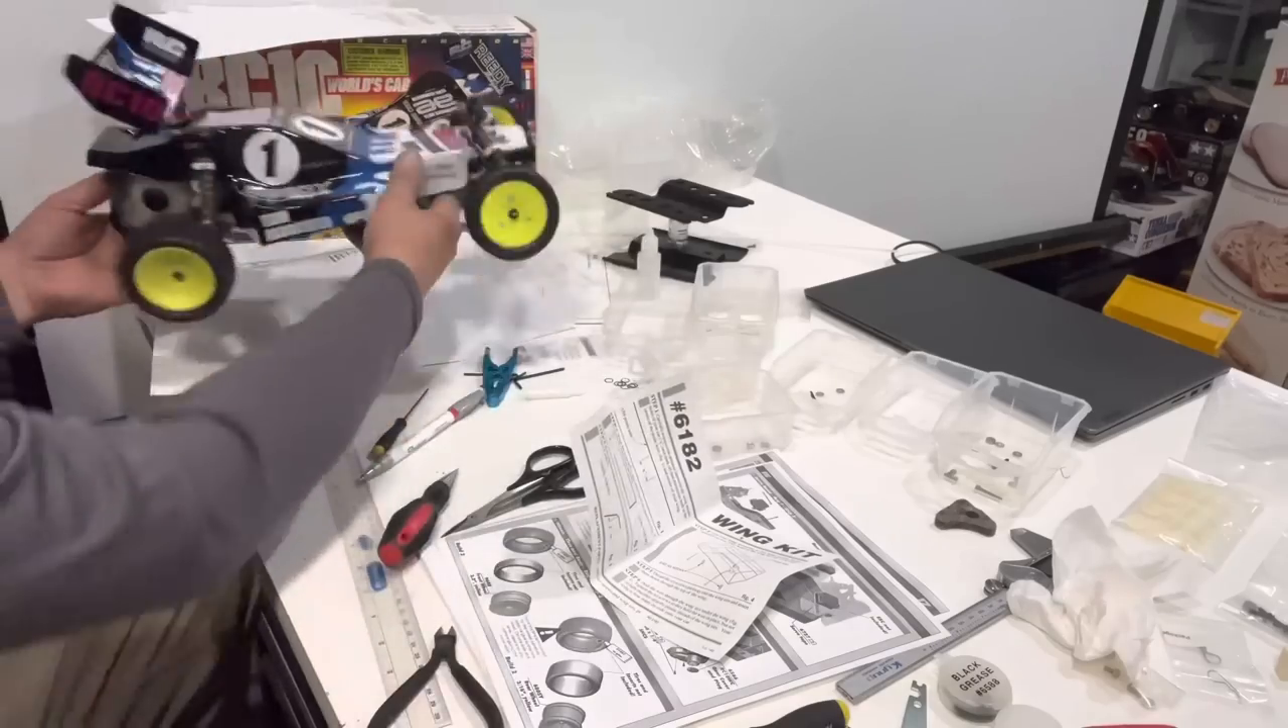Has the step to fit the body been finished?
Yes.